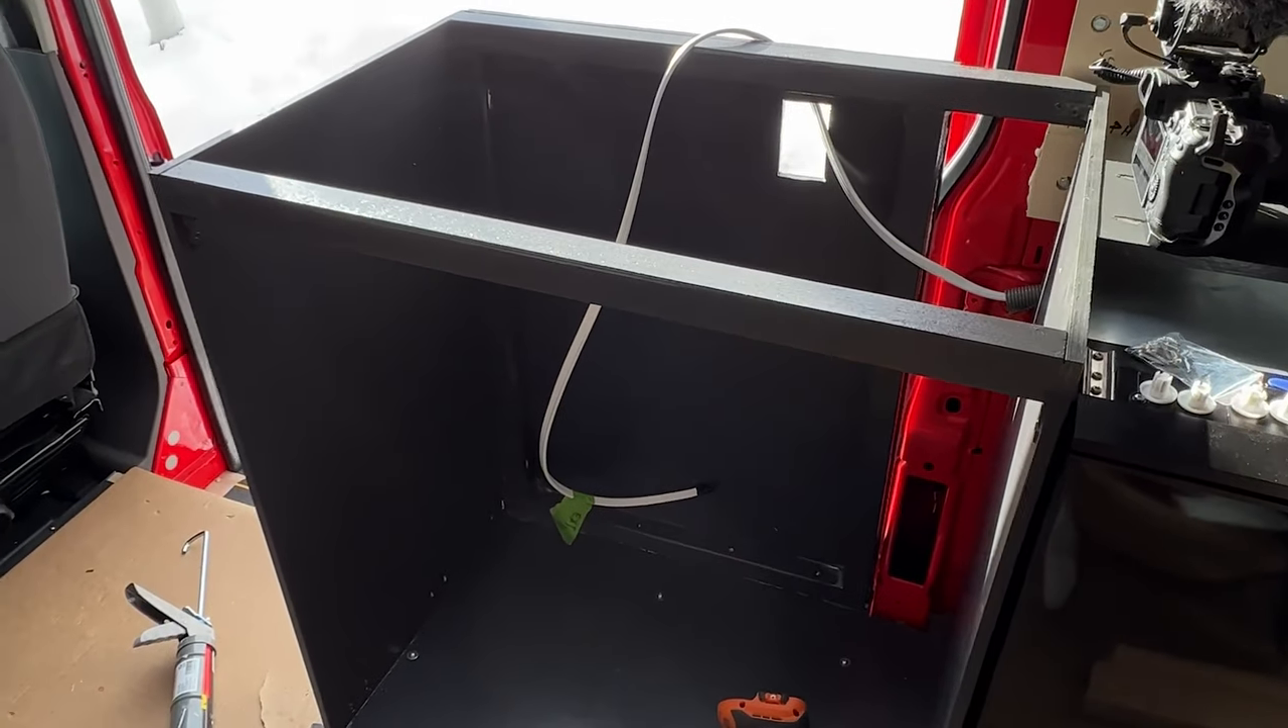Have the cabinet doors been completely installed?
No.